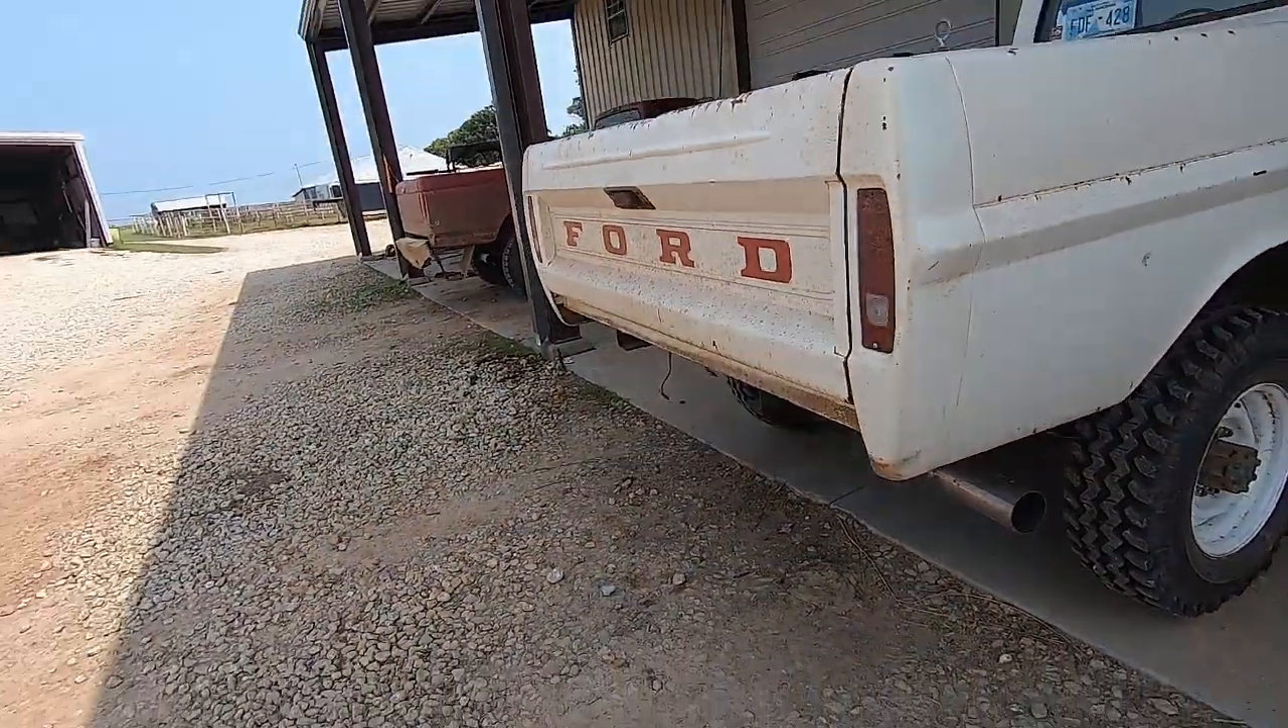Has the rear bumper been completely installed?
No.